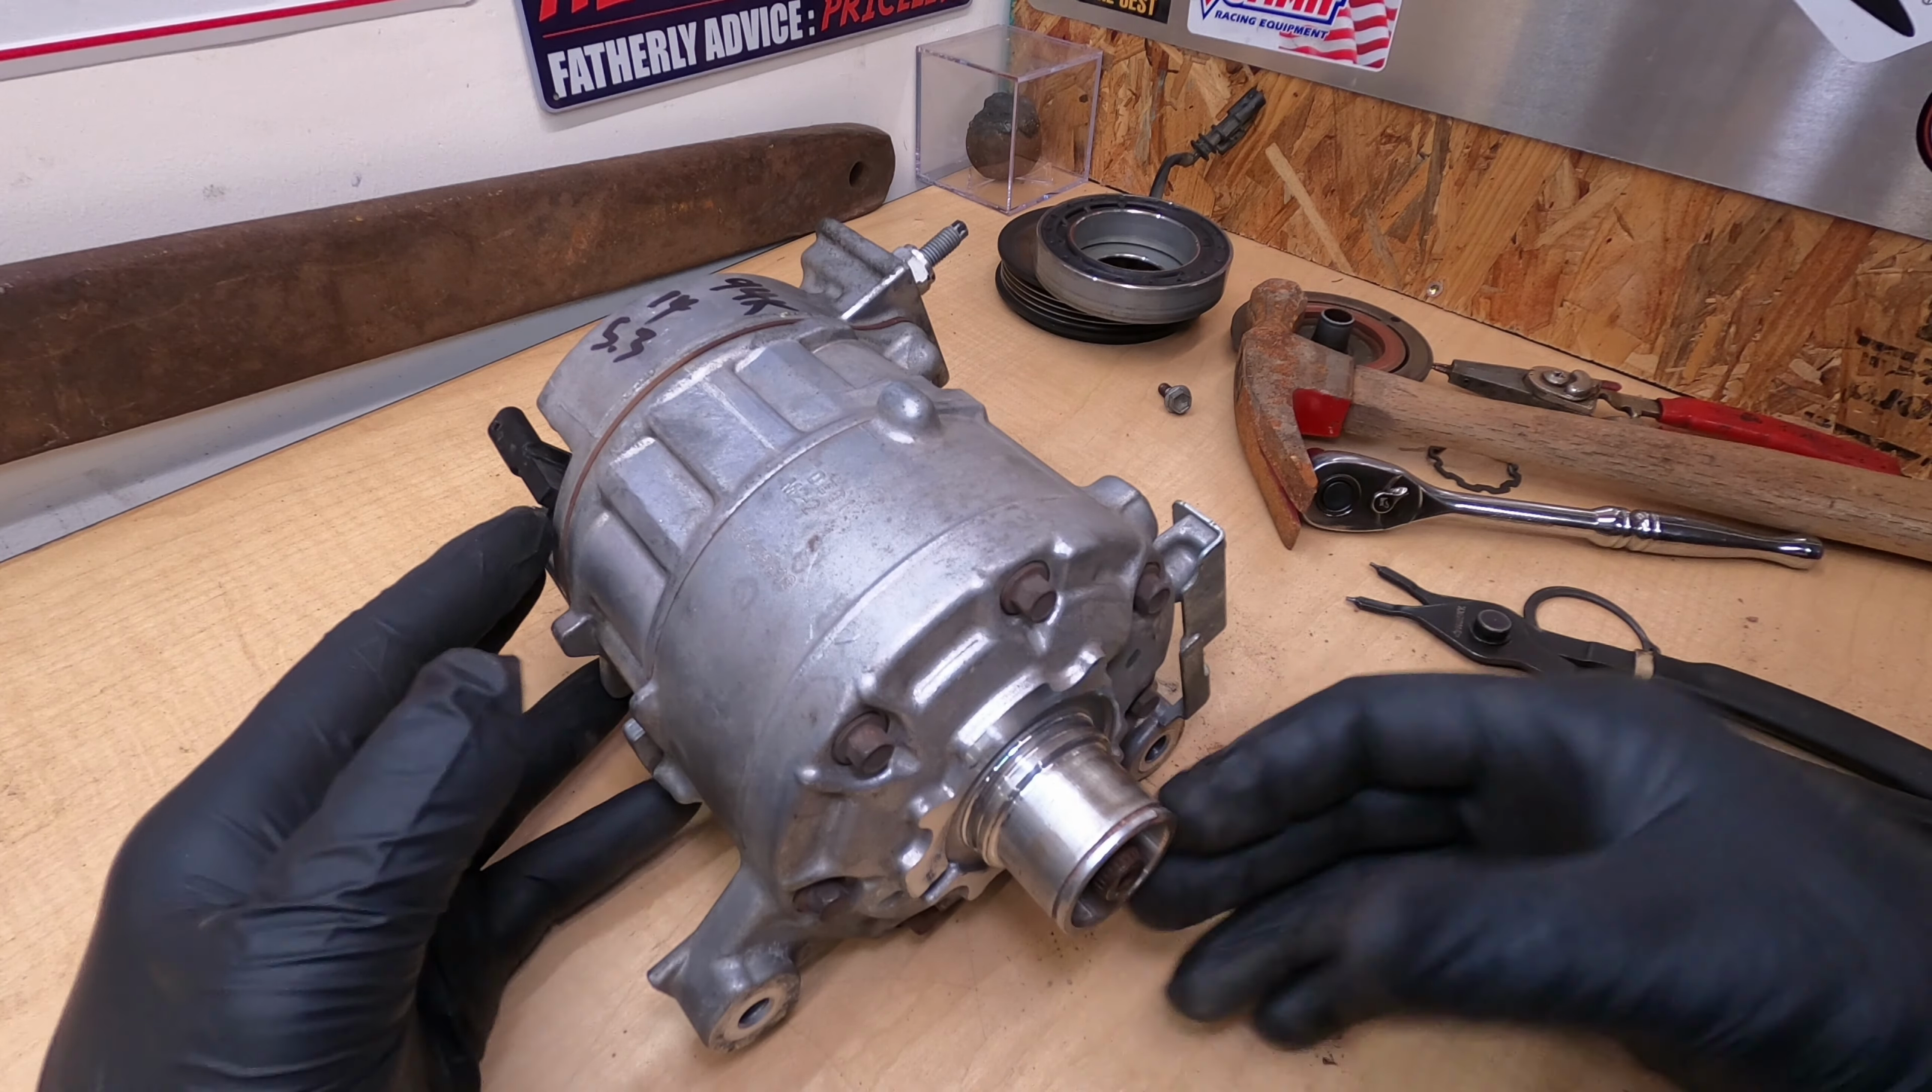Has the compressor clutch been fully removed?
Yes.